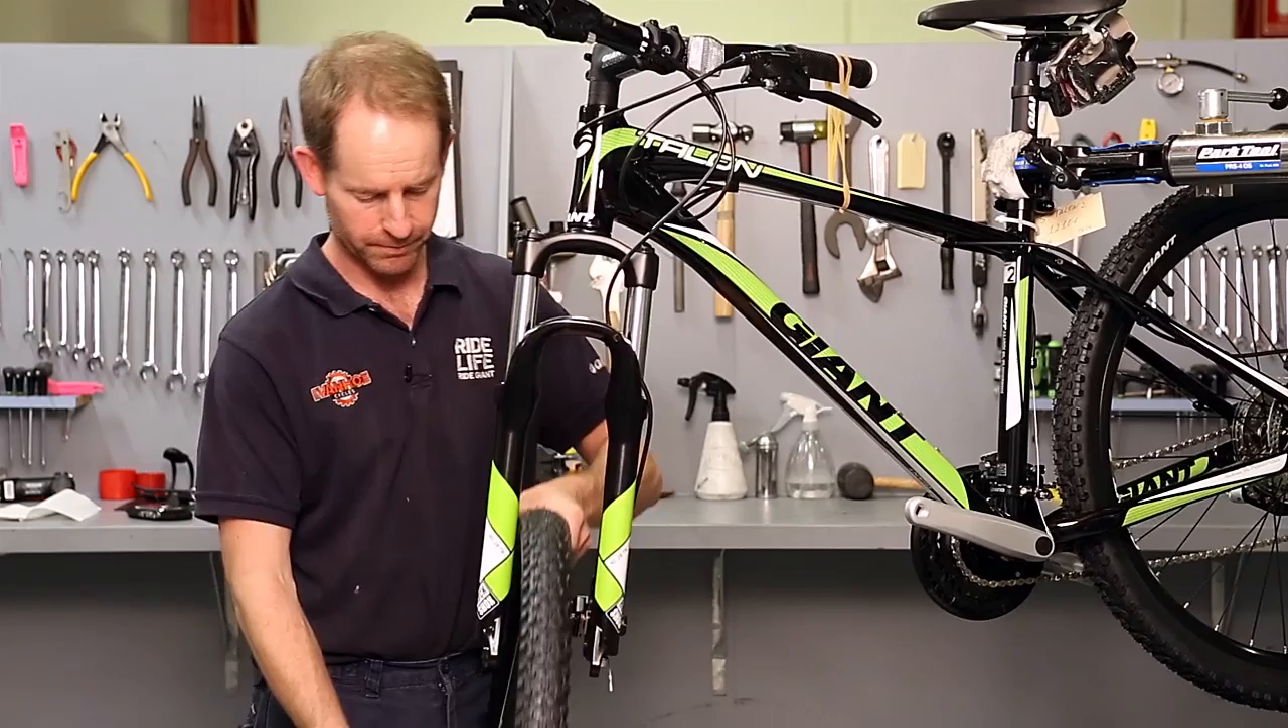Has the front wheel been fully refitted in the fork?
No.